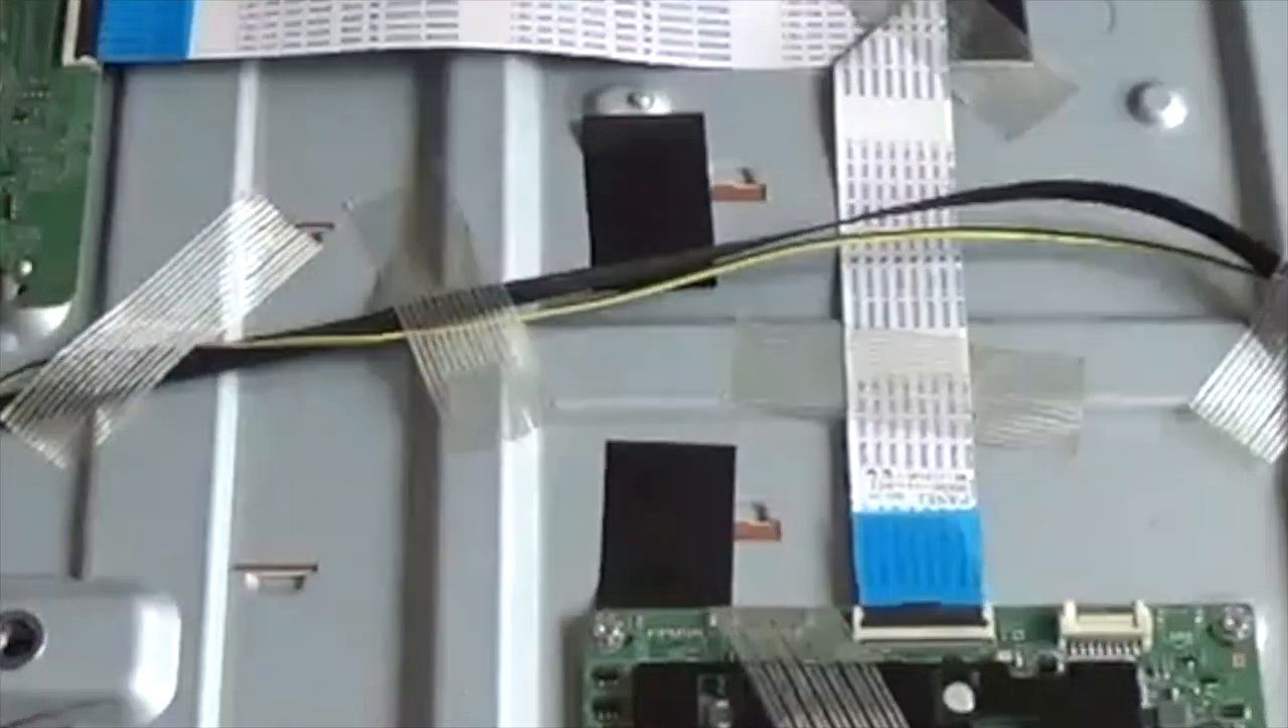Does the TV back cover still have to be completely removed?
No.